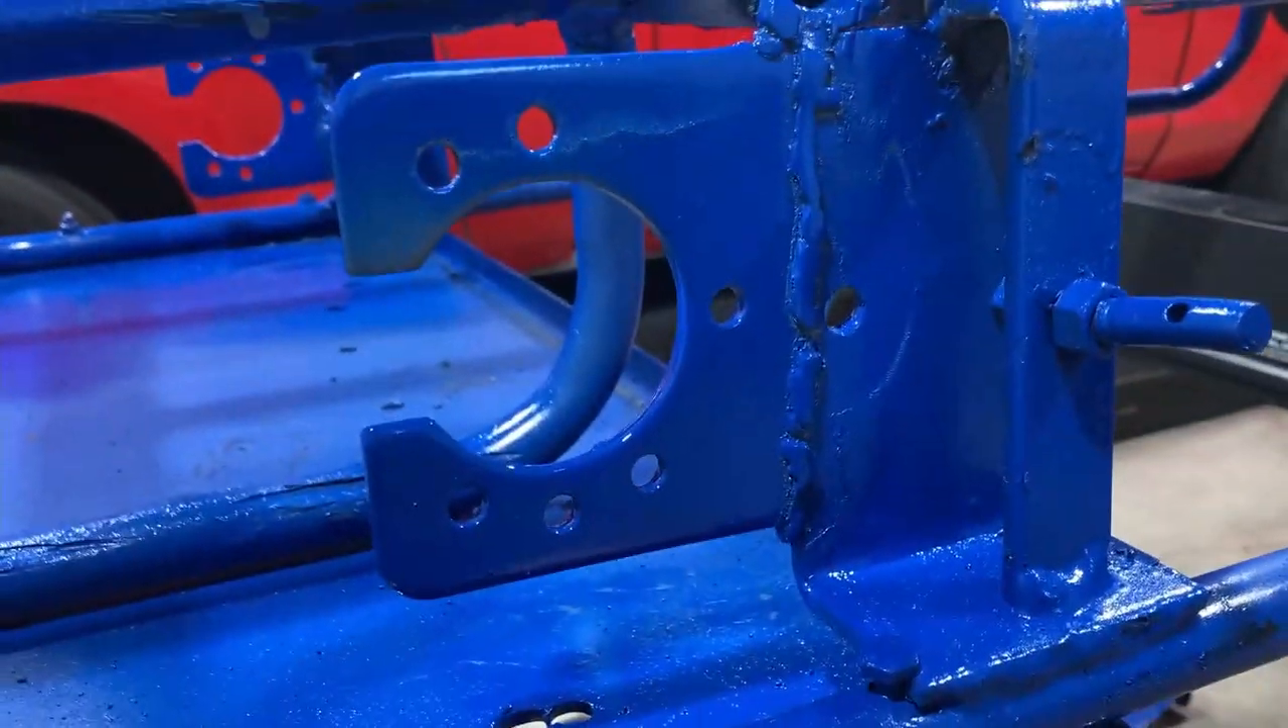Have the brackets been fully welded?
Yes.